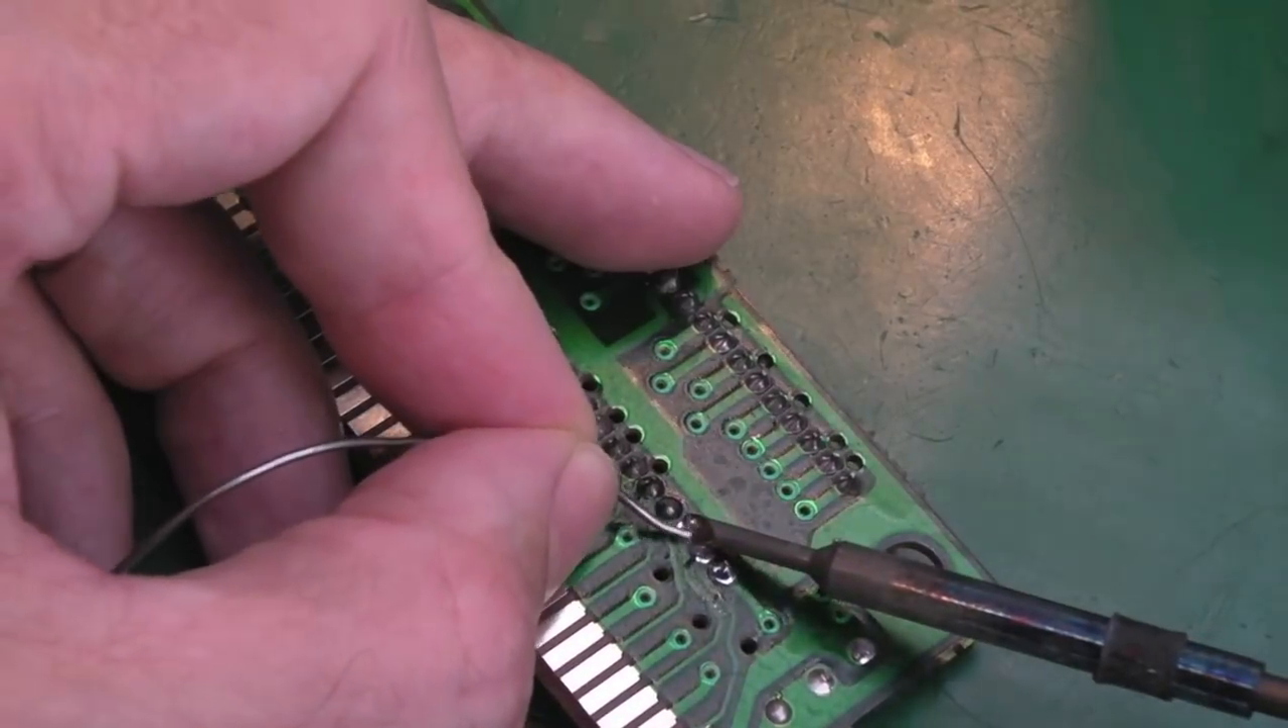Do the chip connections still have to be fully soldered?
Yes.